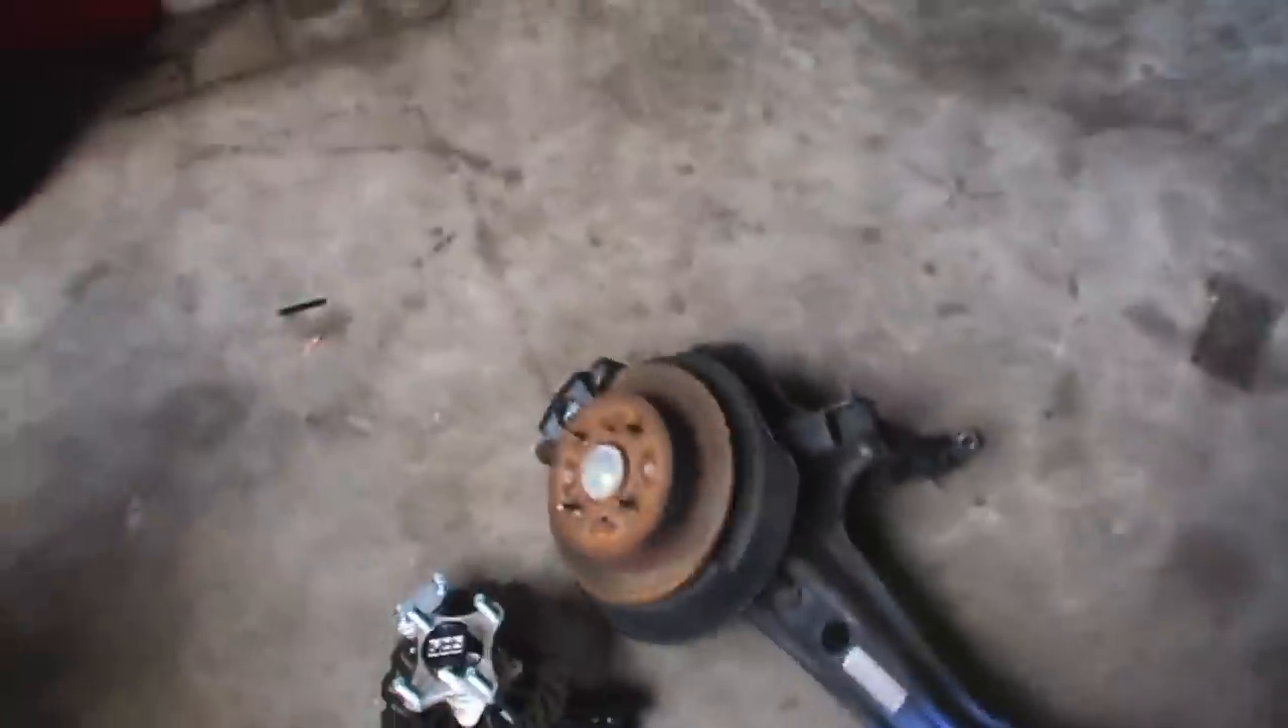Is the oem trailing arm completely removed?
Yes.